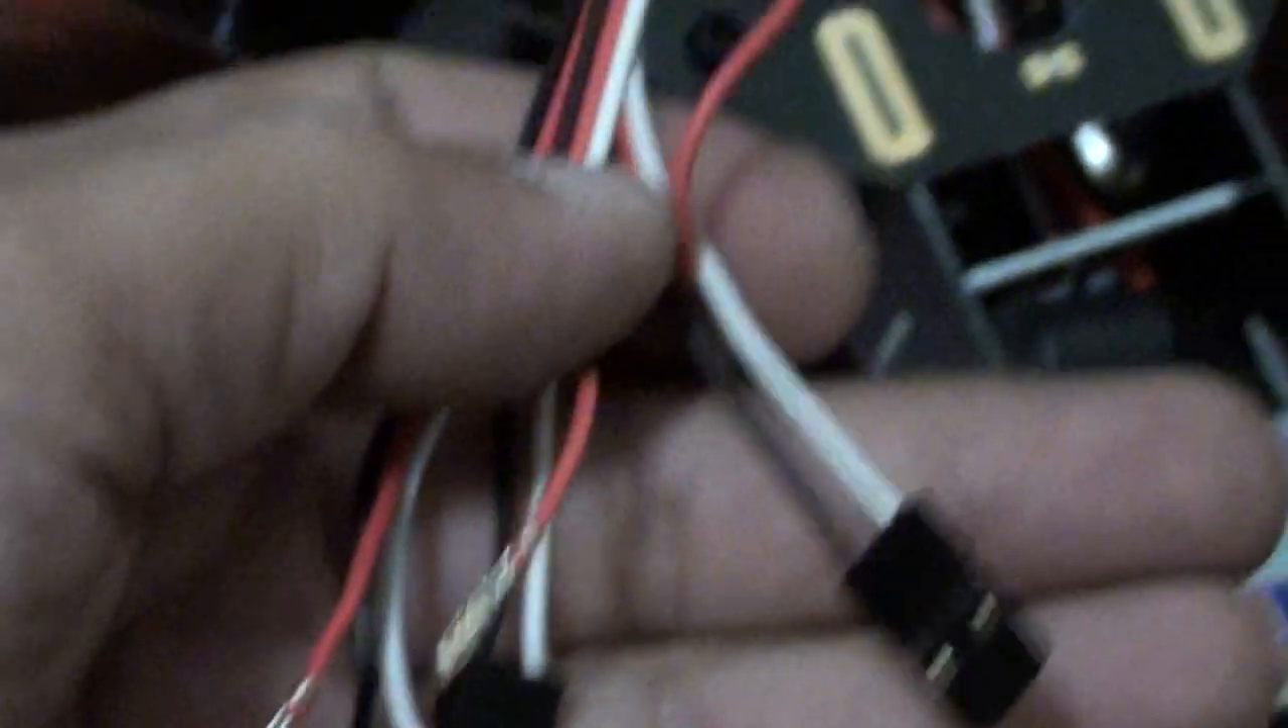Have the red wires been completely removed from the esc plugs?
Yes.